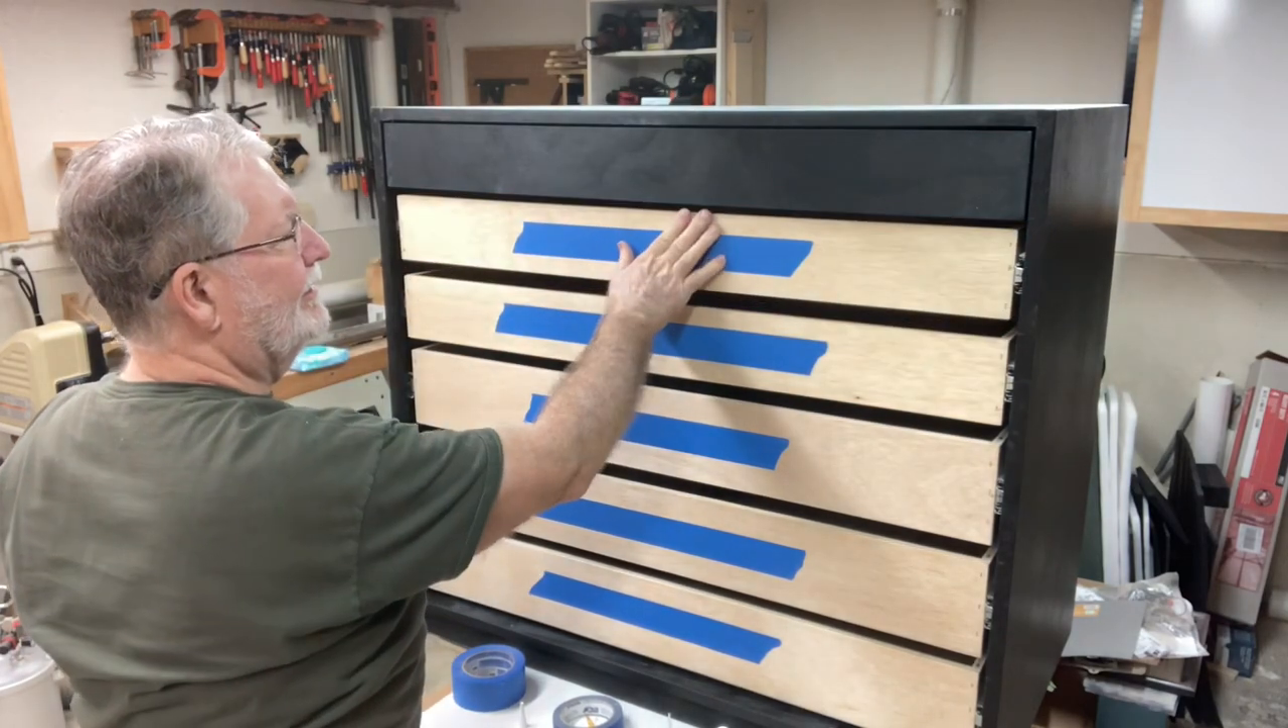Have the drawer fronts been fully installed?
No.